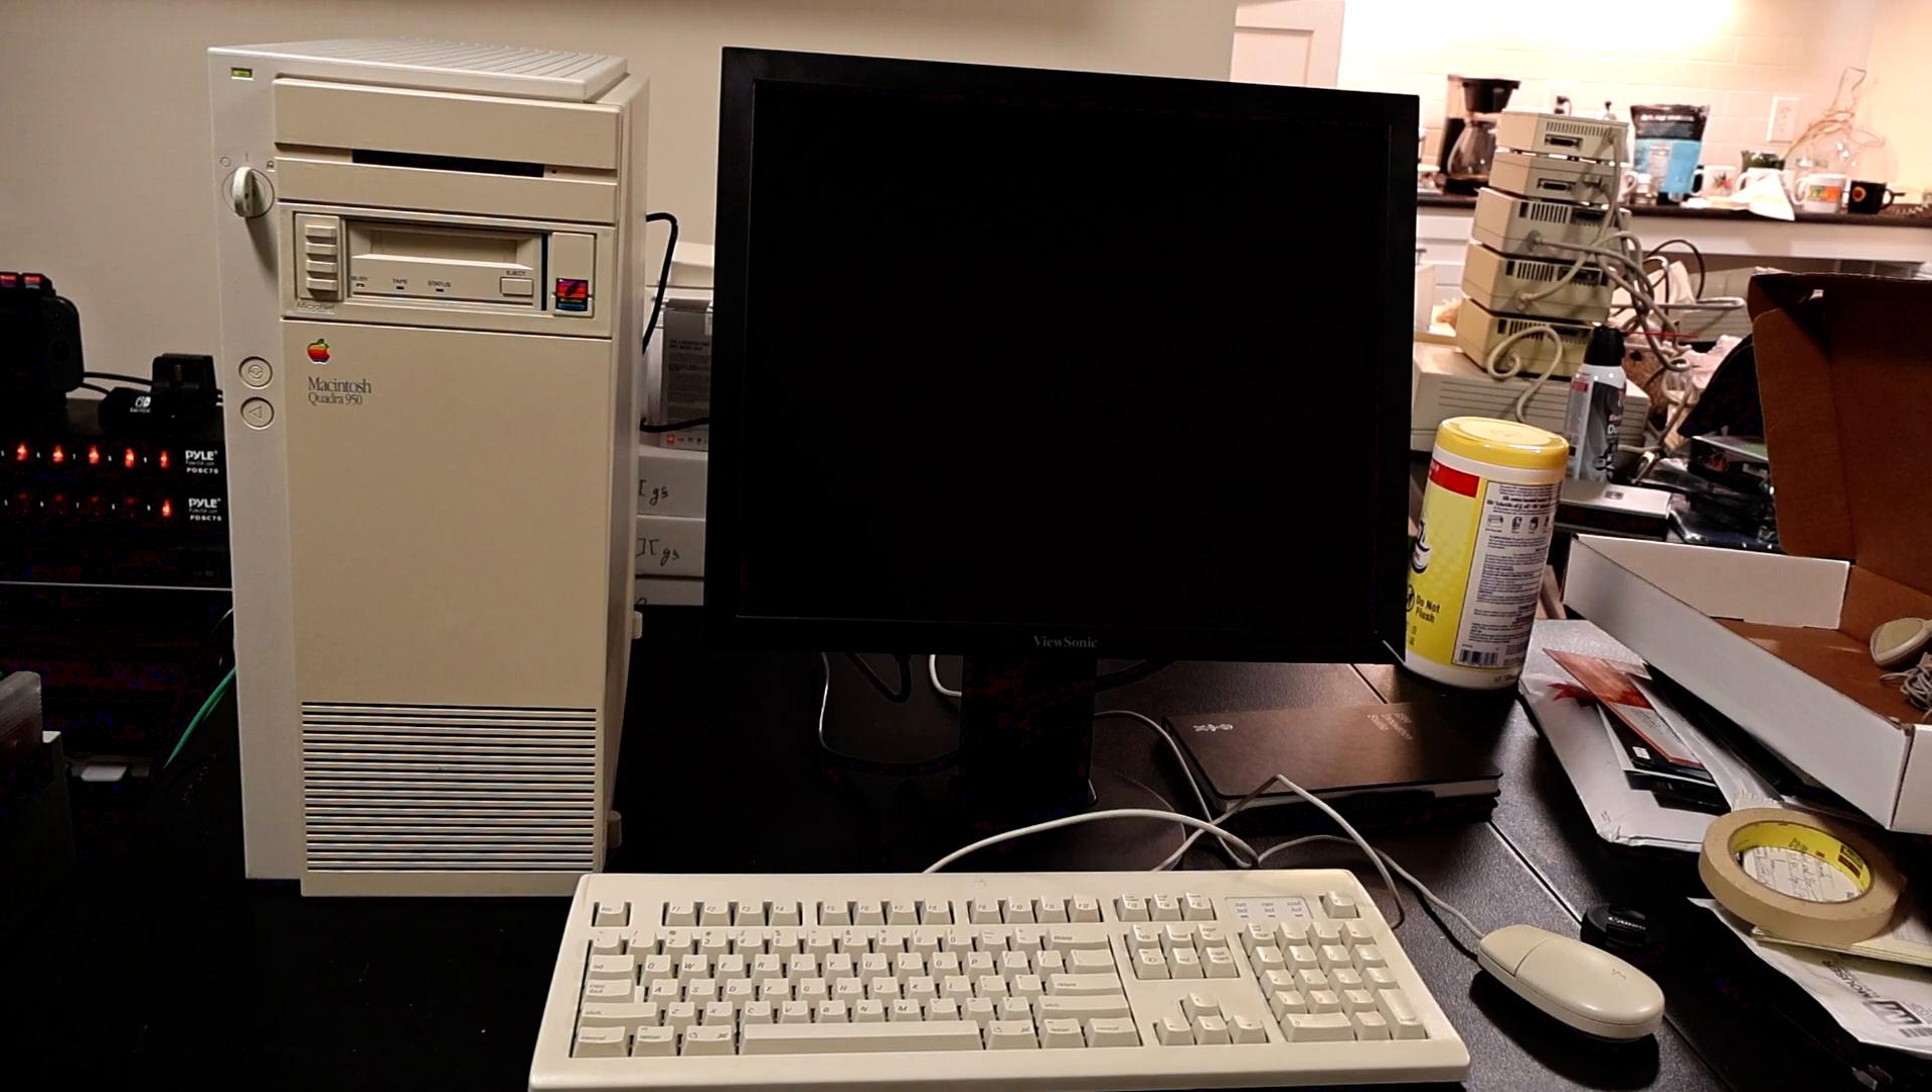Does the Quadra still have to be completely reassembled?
No.